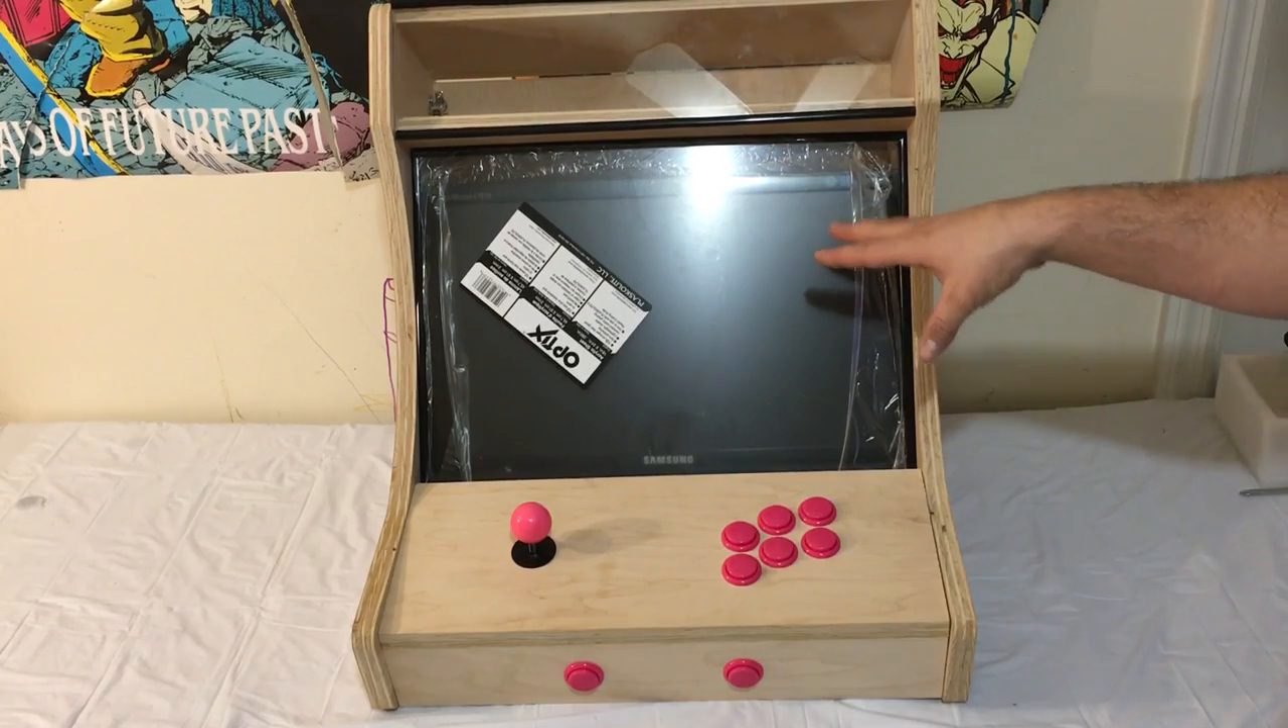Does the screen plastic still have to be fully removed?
Yes.